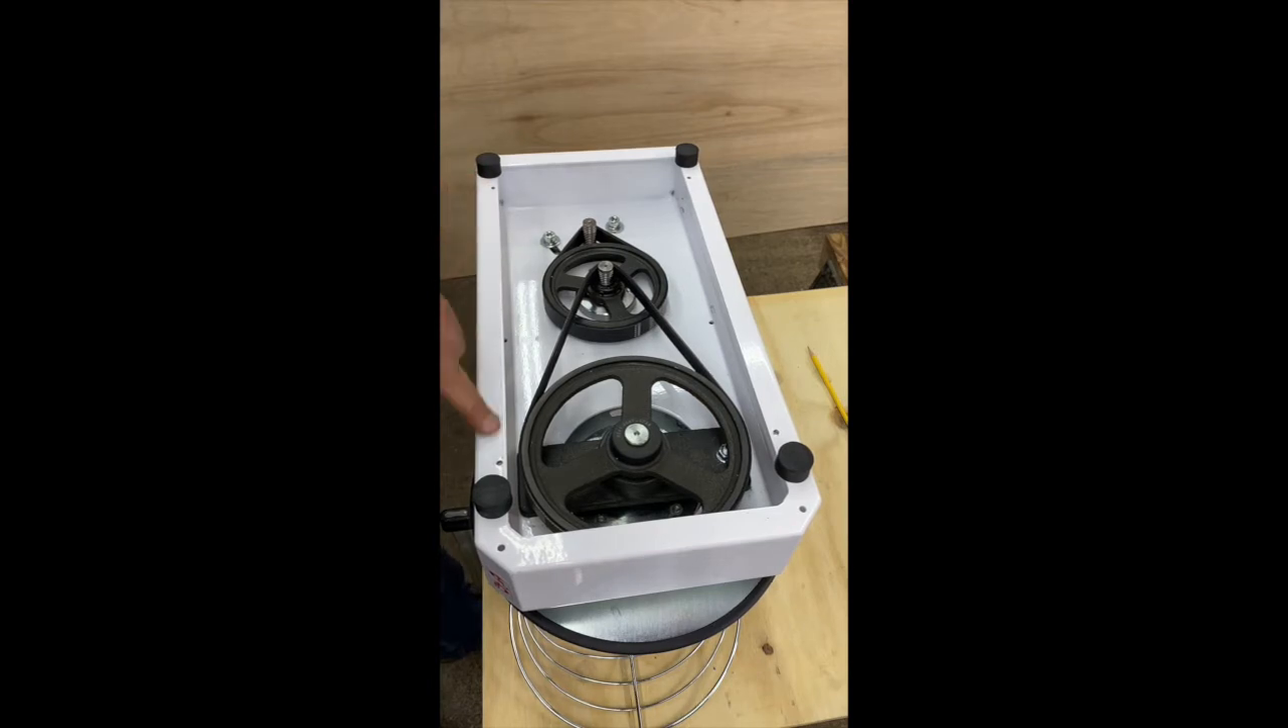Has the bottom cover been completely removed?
Yes.